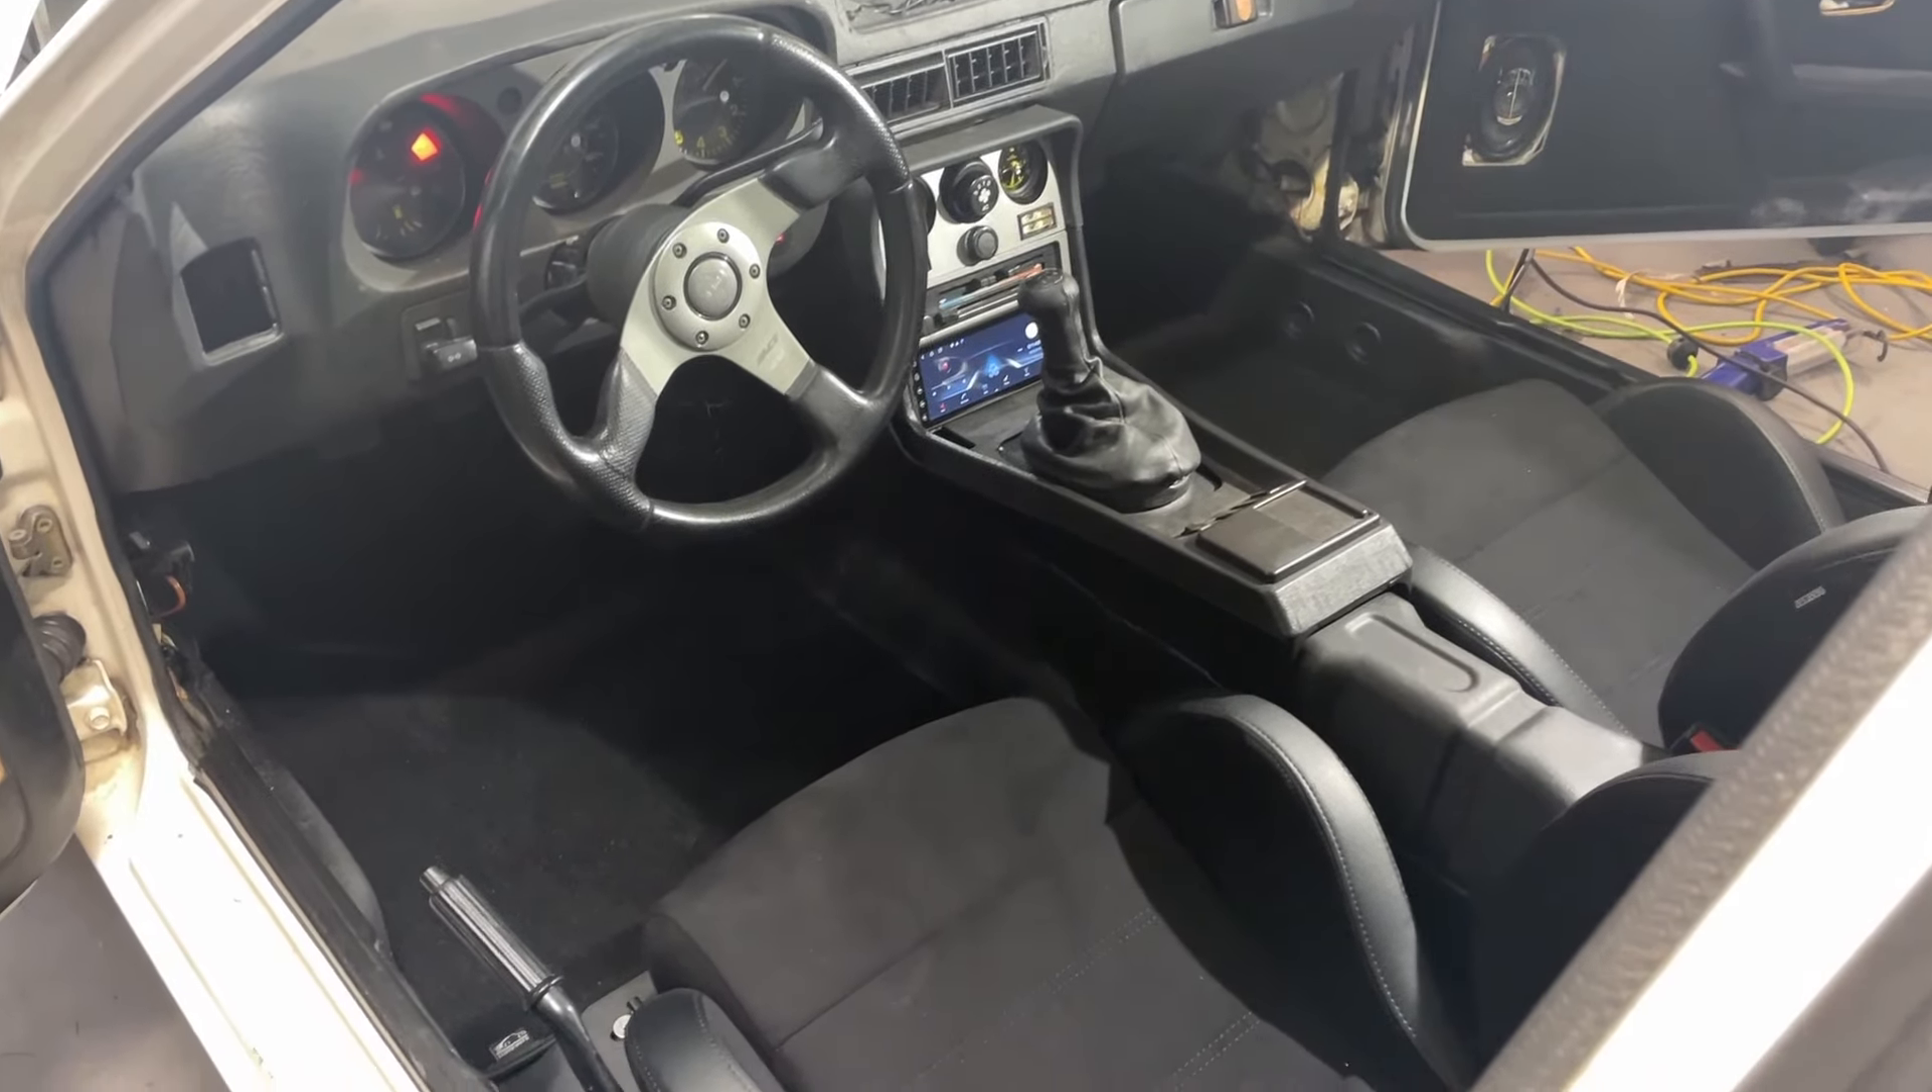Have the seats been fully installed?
Yes.